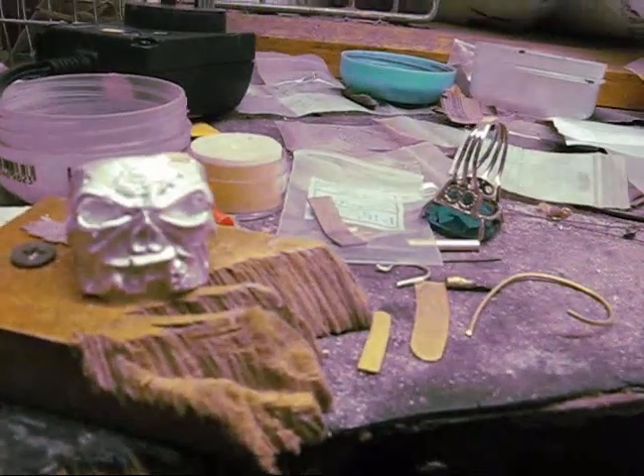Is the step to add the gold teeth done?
No.